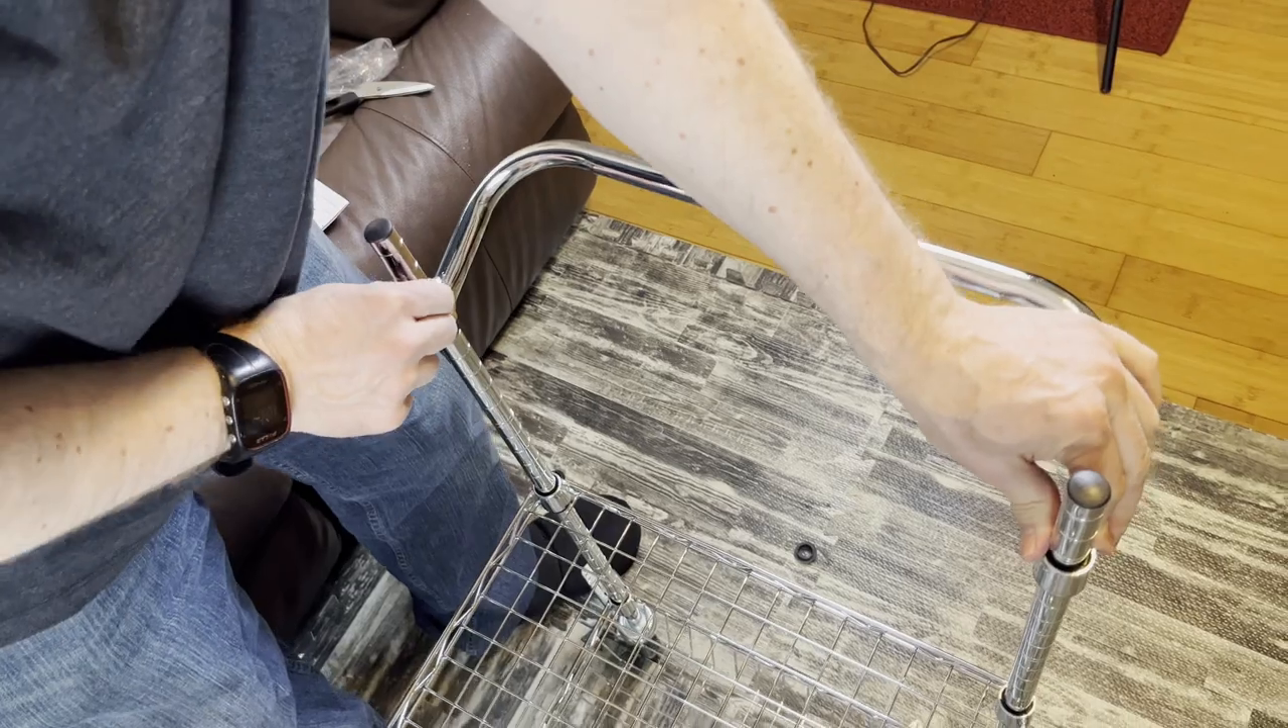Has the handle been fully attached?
No.